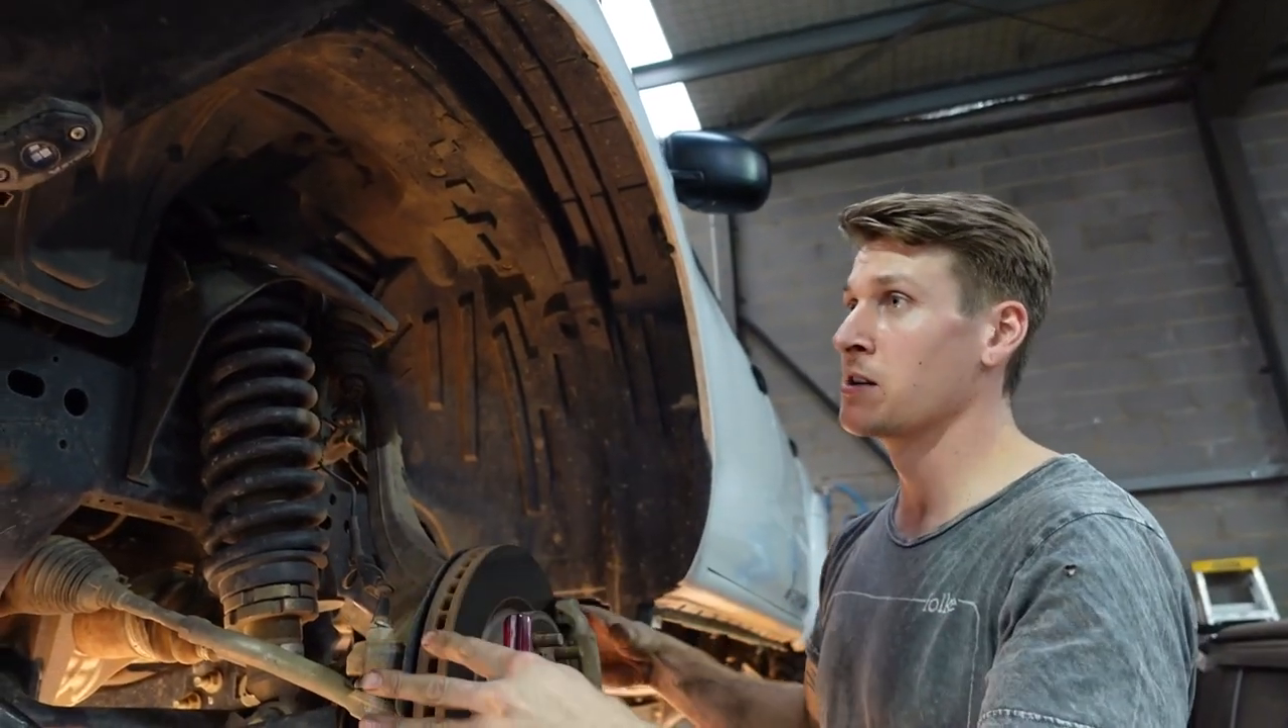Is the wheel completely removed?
Yes.